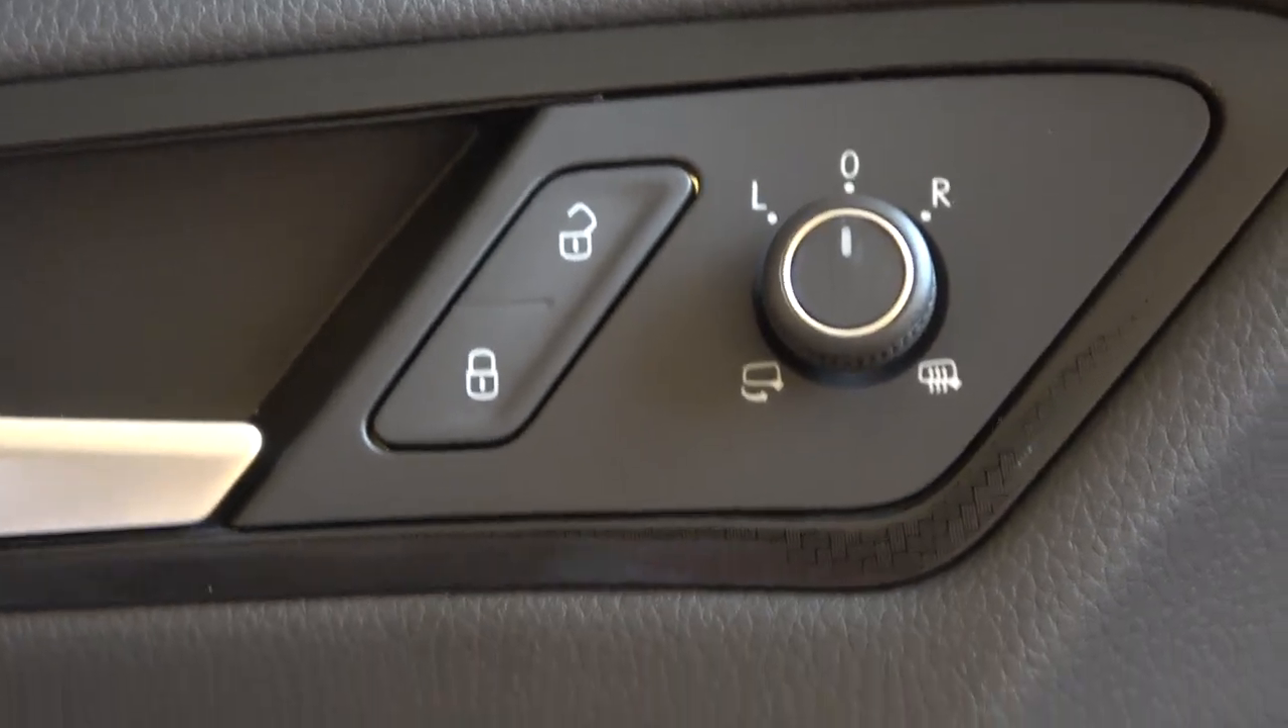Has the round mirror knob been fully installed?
Yes.